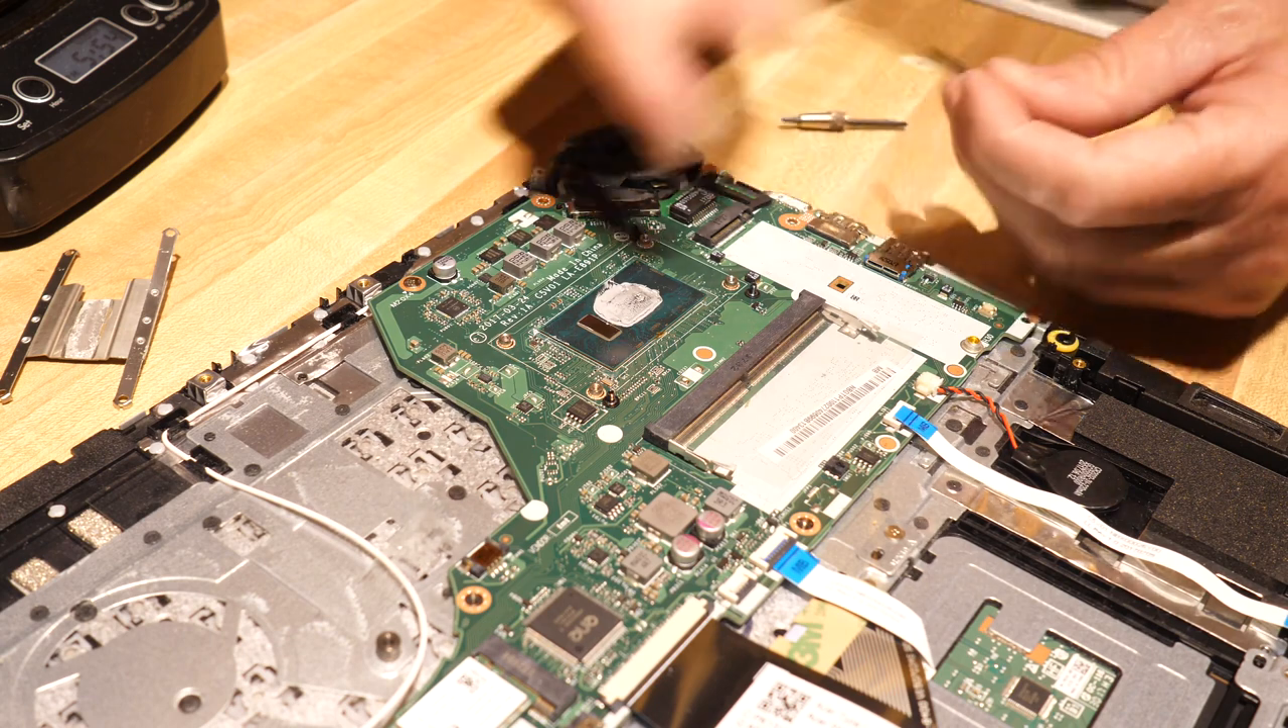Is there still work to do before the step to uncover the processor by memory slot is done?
No.